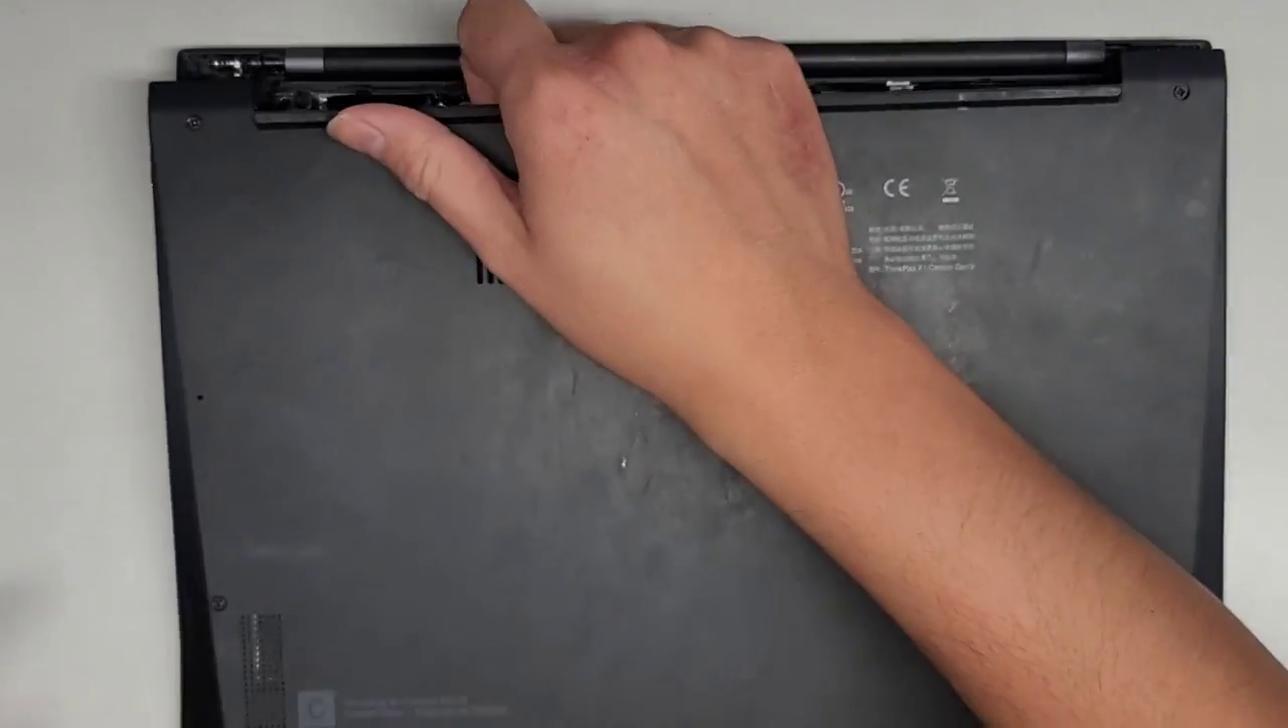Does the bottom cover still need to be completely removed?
Yes.